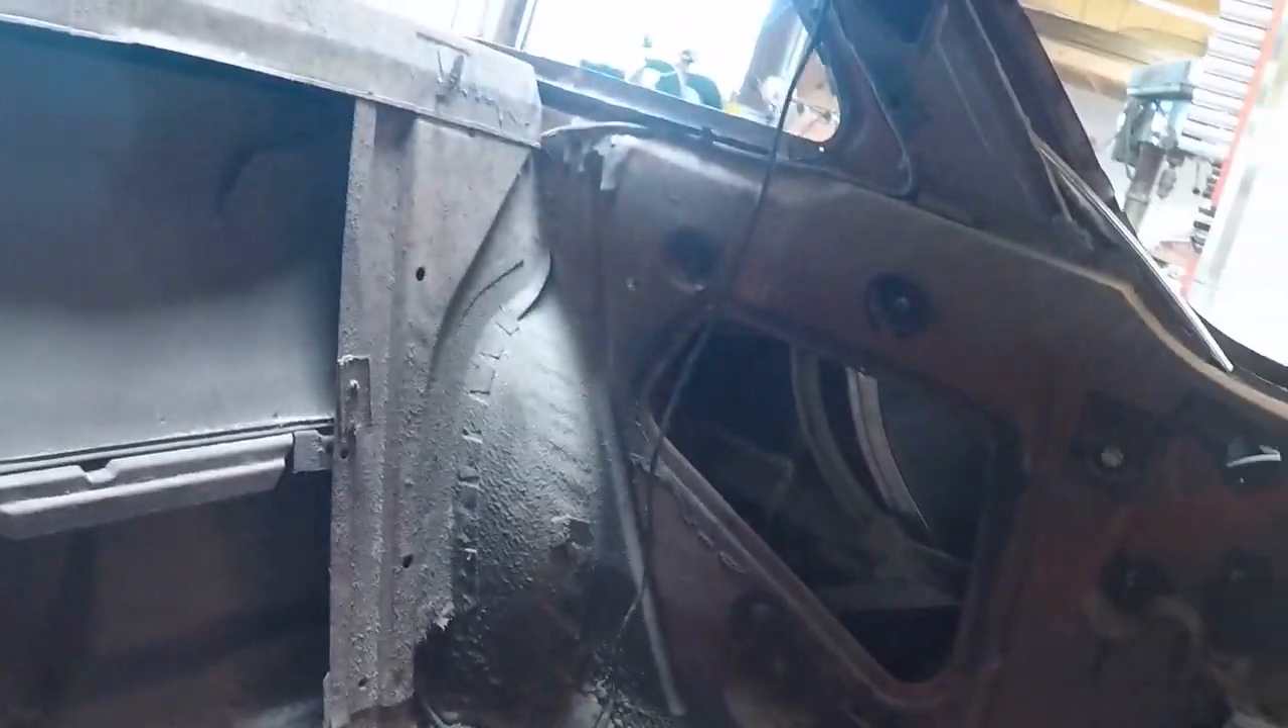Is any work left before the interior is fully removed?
No.